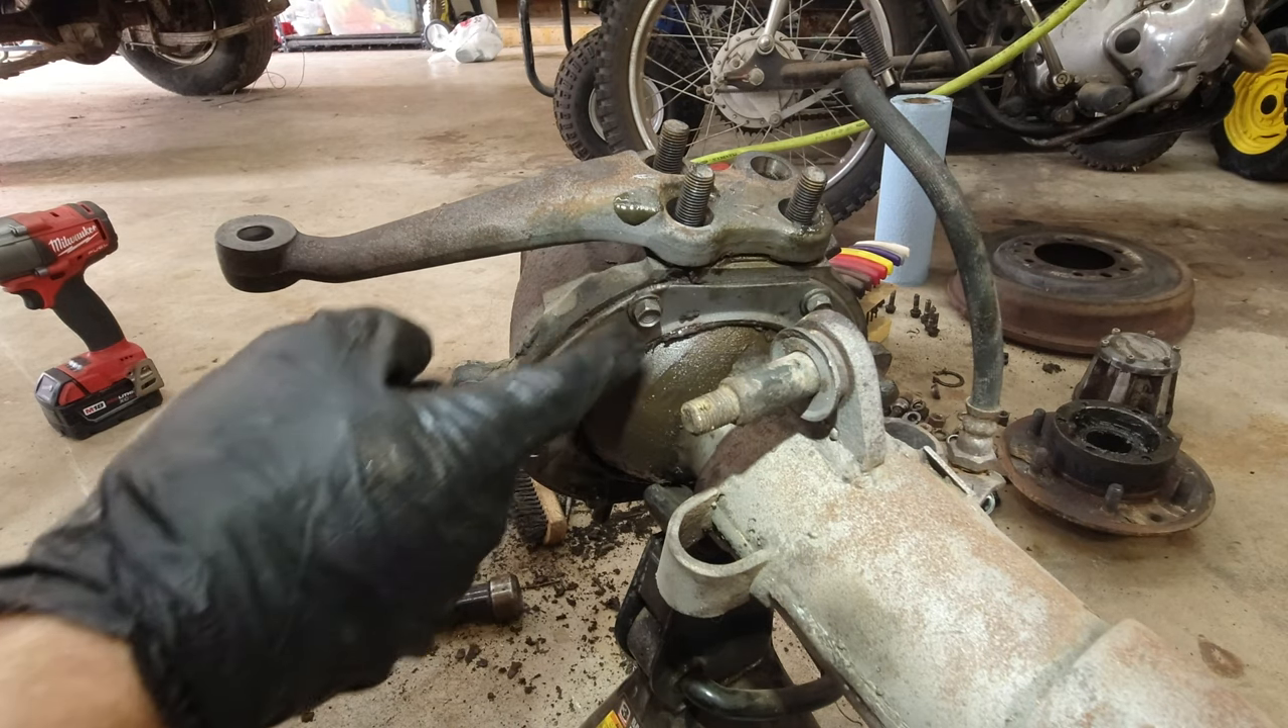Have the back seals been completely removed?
No.